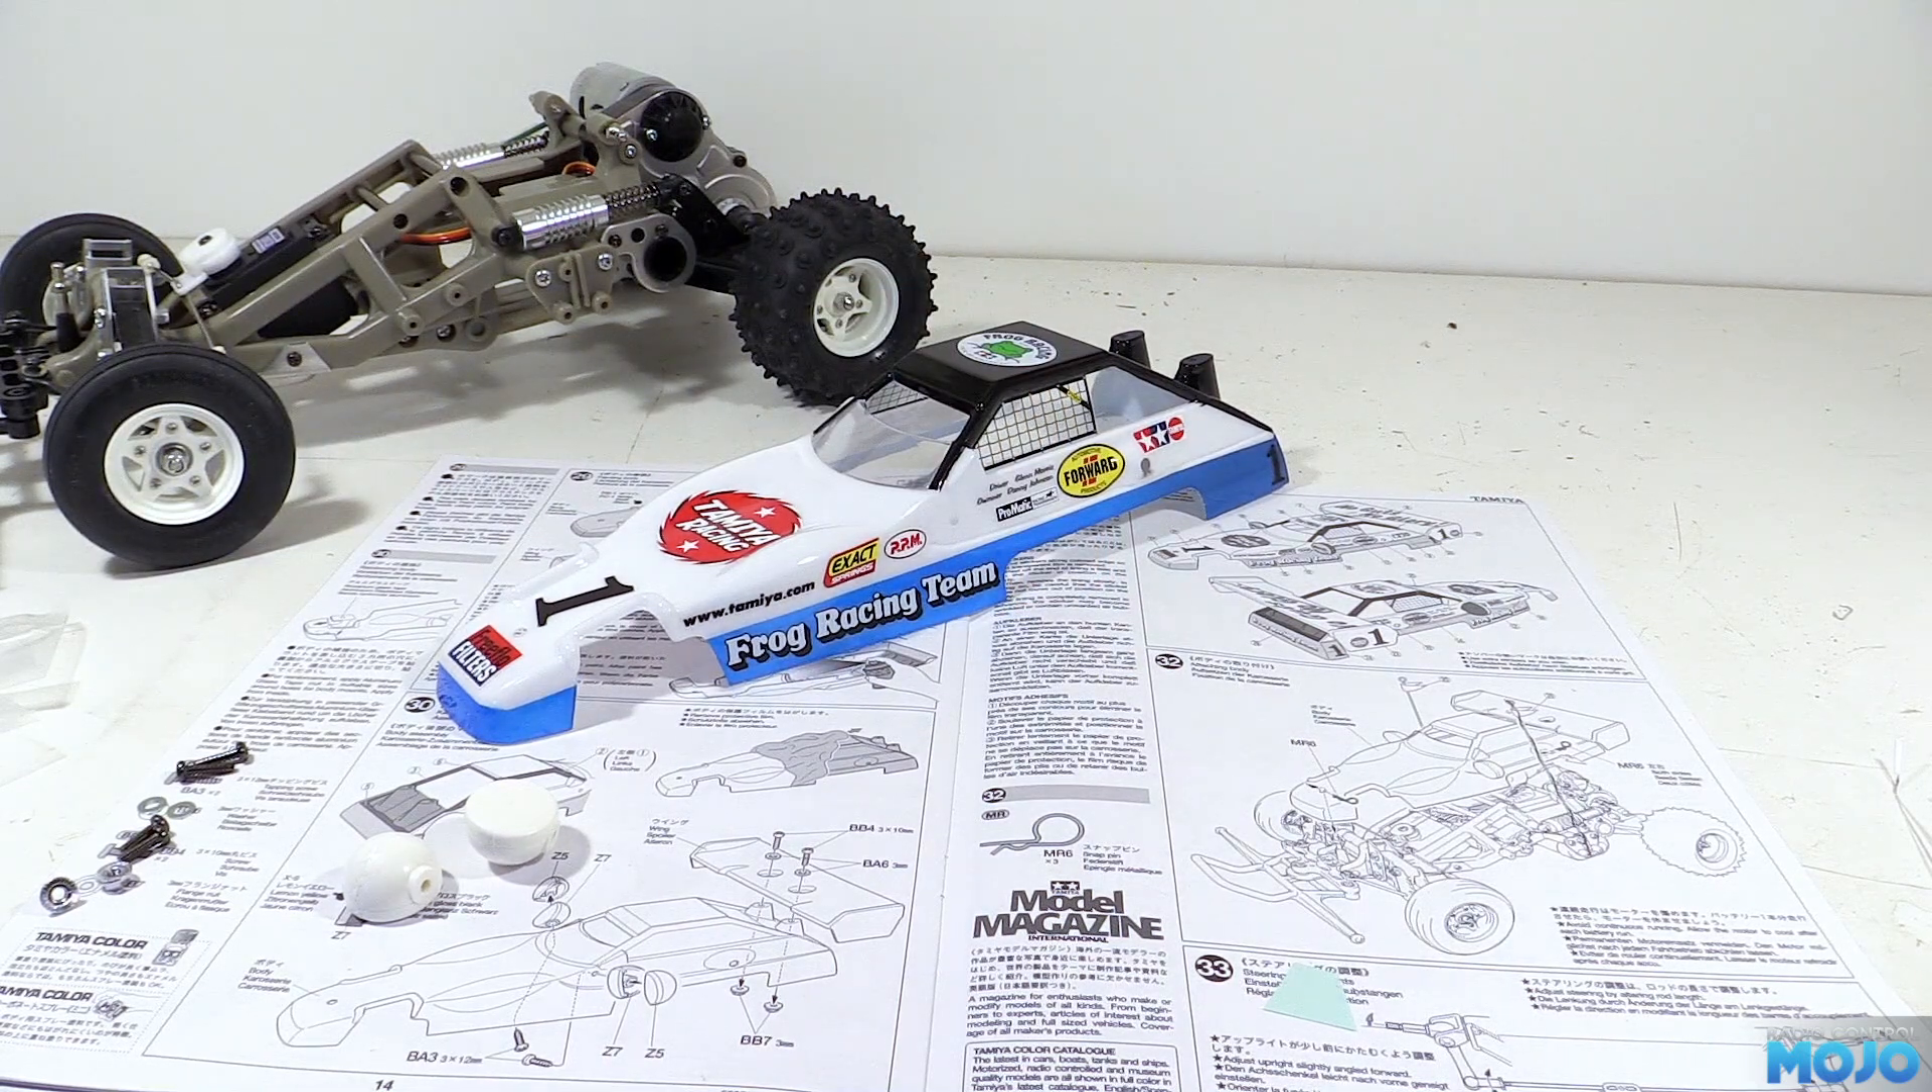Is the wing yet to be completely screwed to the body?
Yes.